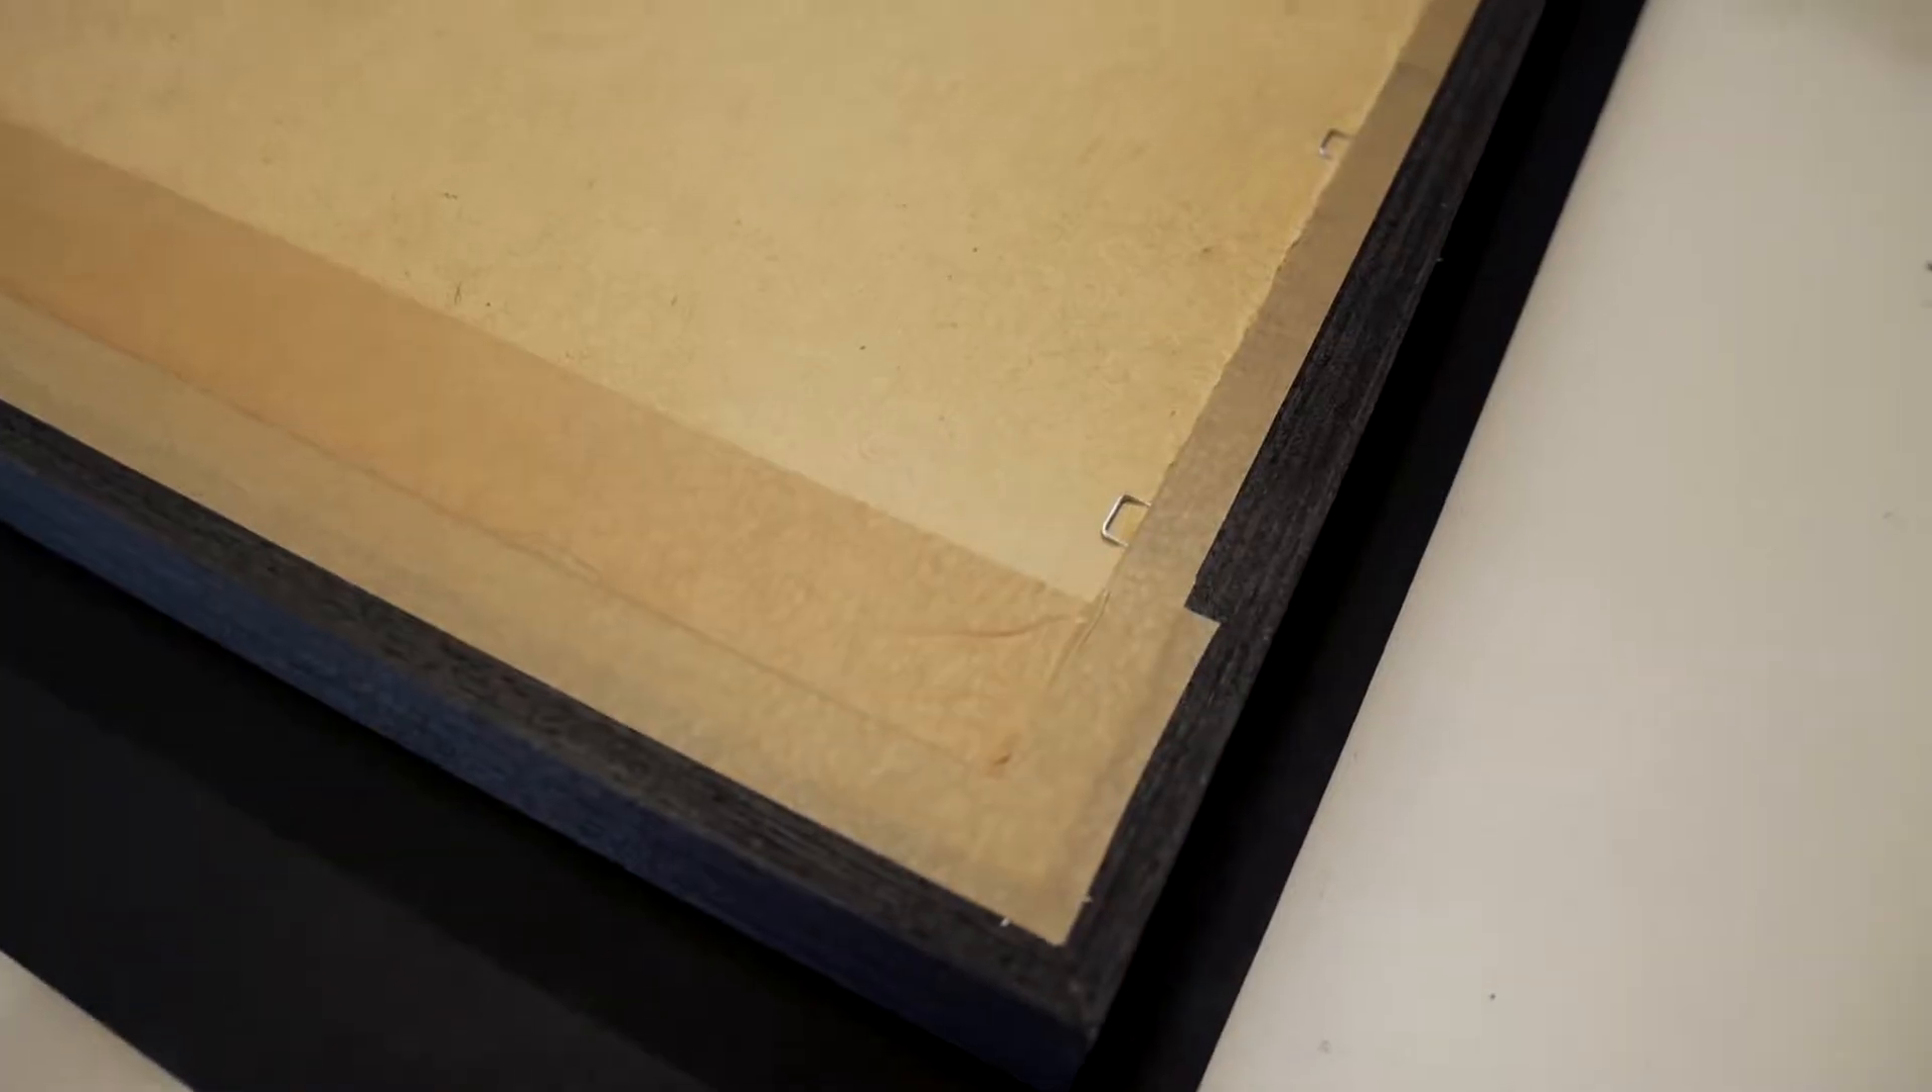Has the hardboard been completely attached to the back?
Yes.